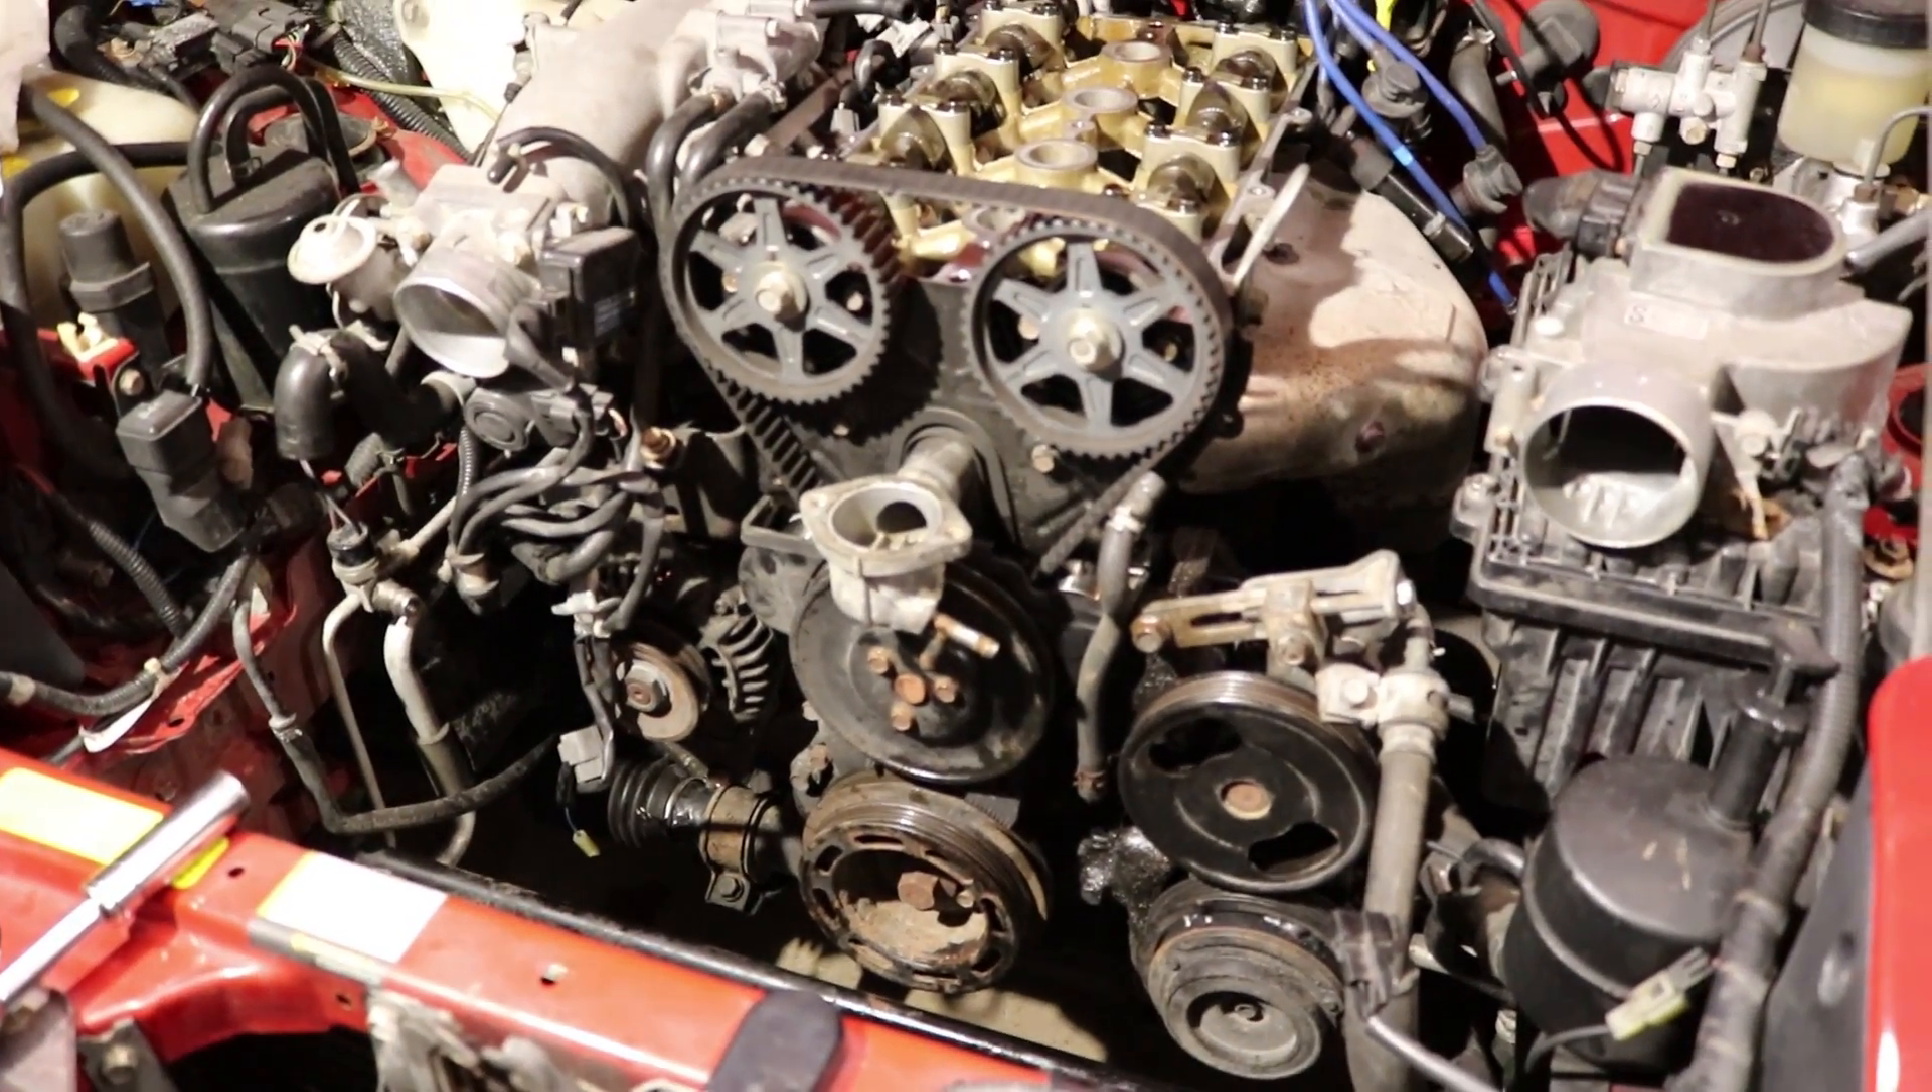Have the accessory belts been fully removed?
Yes.